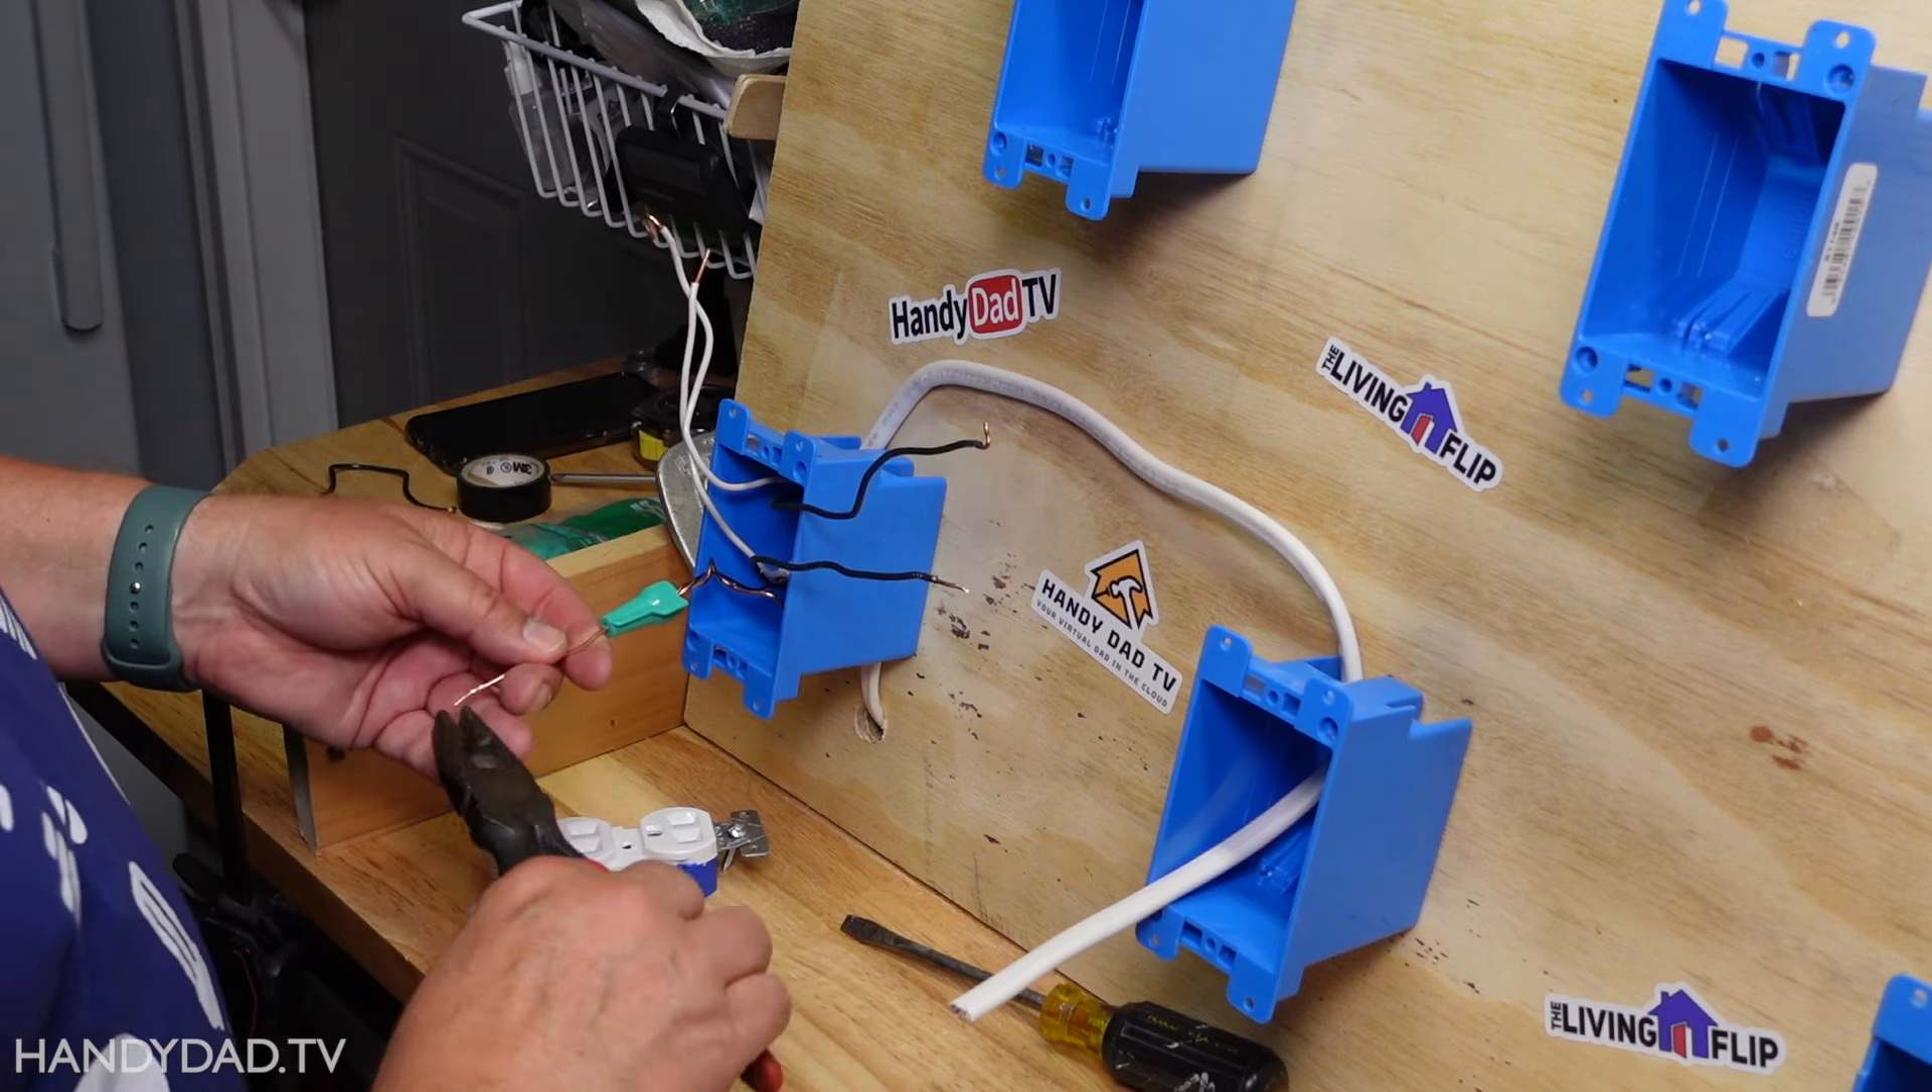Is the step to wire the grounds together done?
Yes.